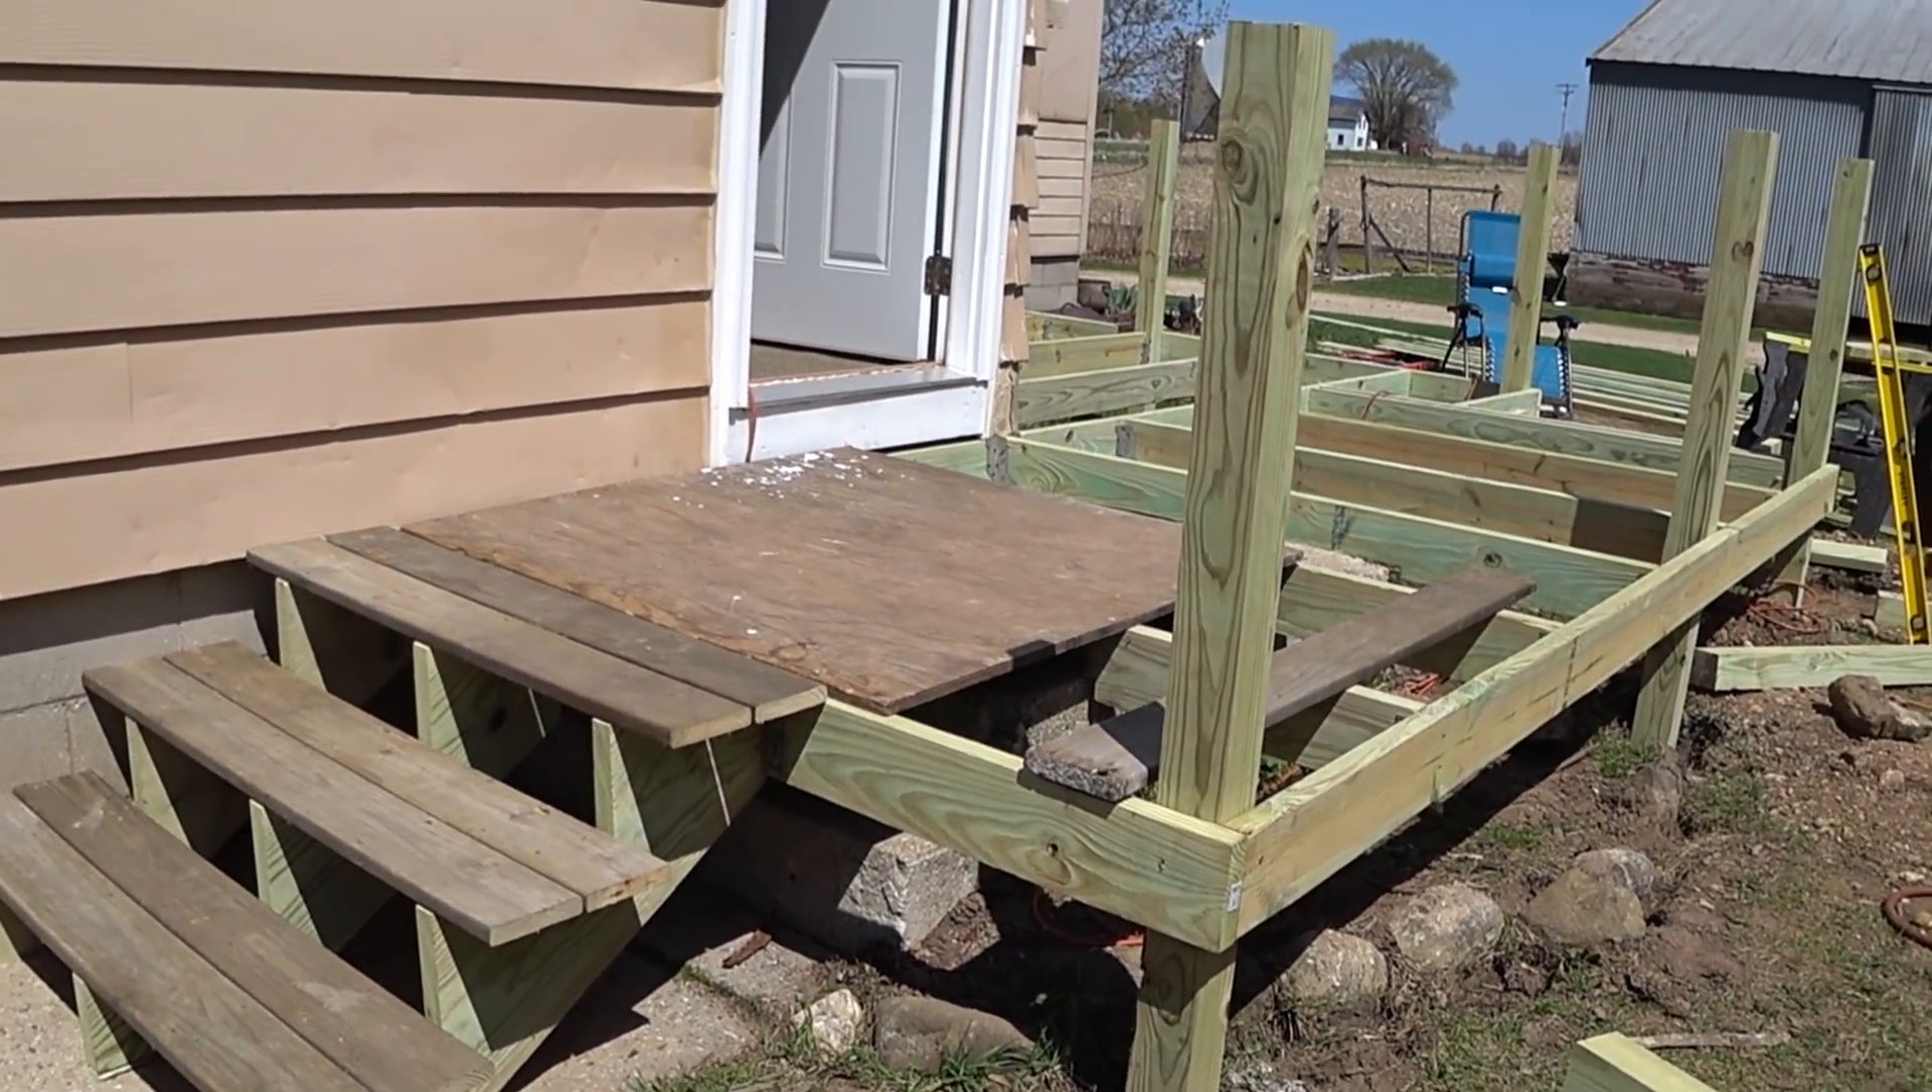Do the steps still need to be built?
No.